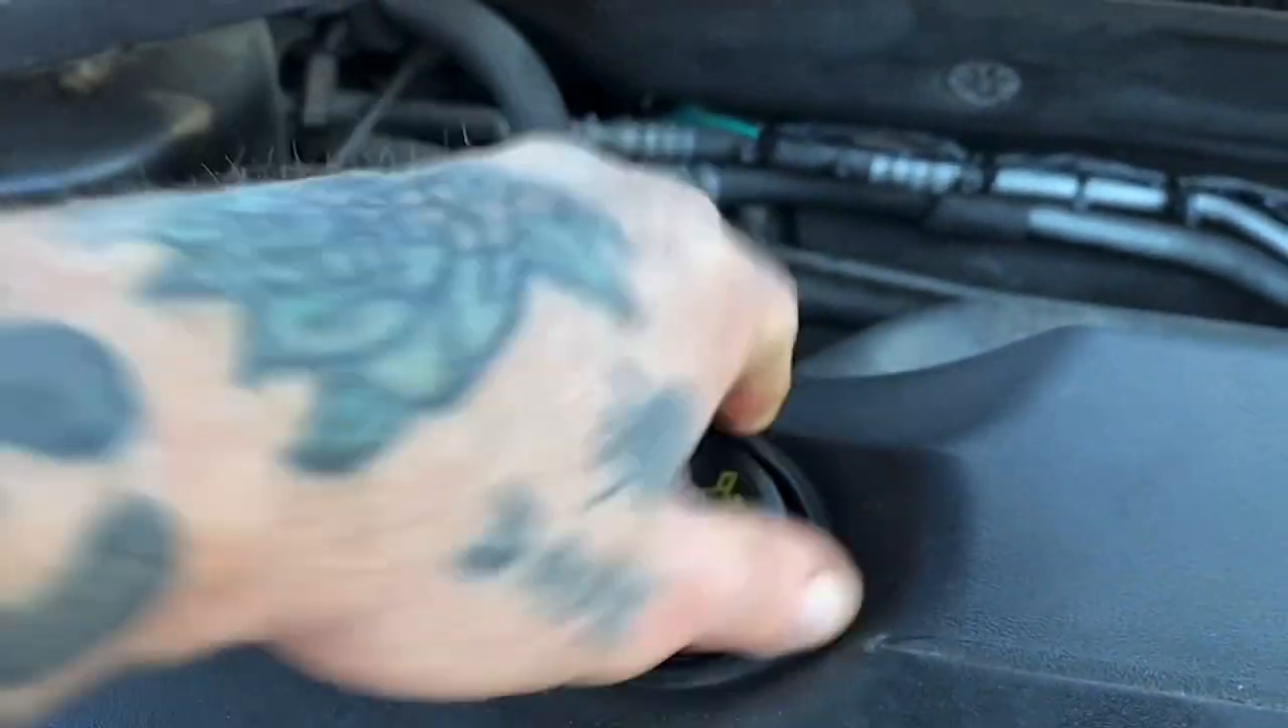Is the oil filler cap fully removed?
No.